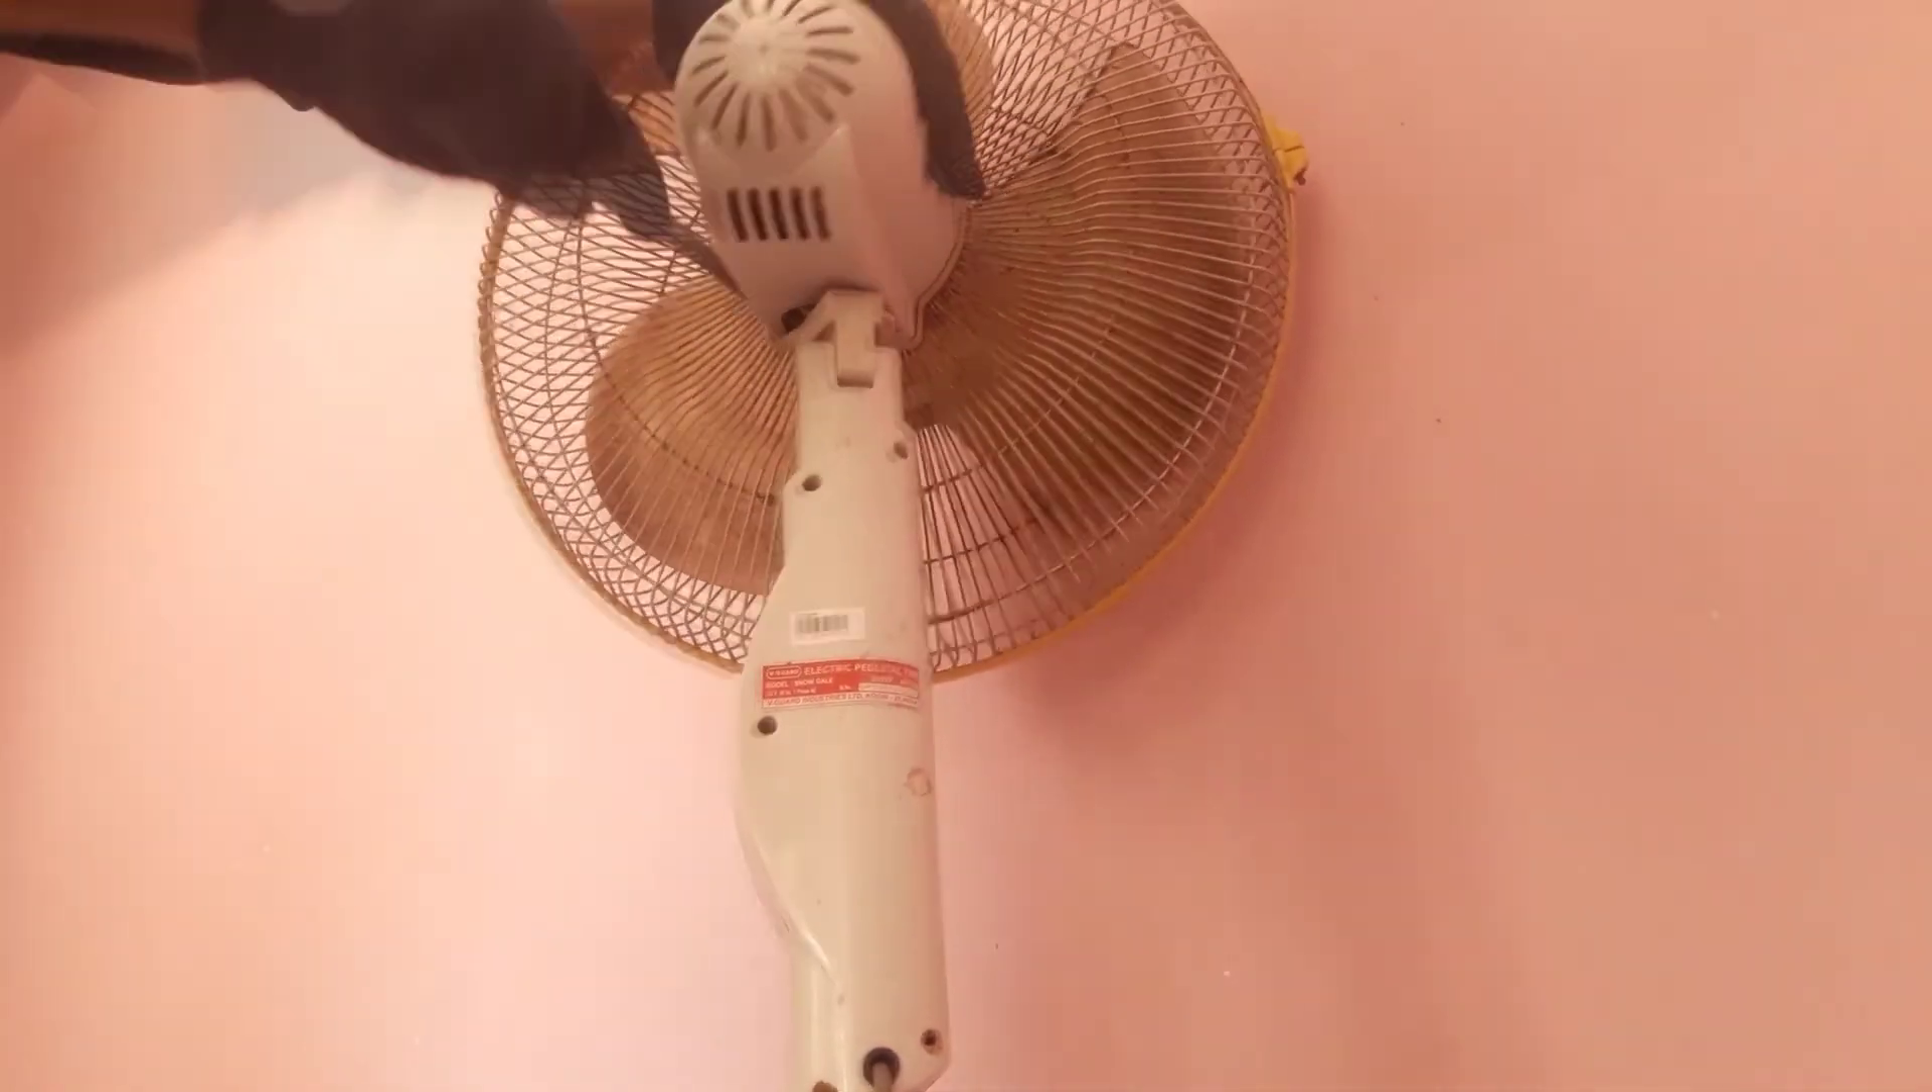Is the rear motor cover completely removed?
No.